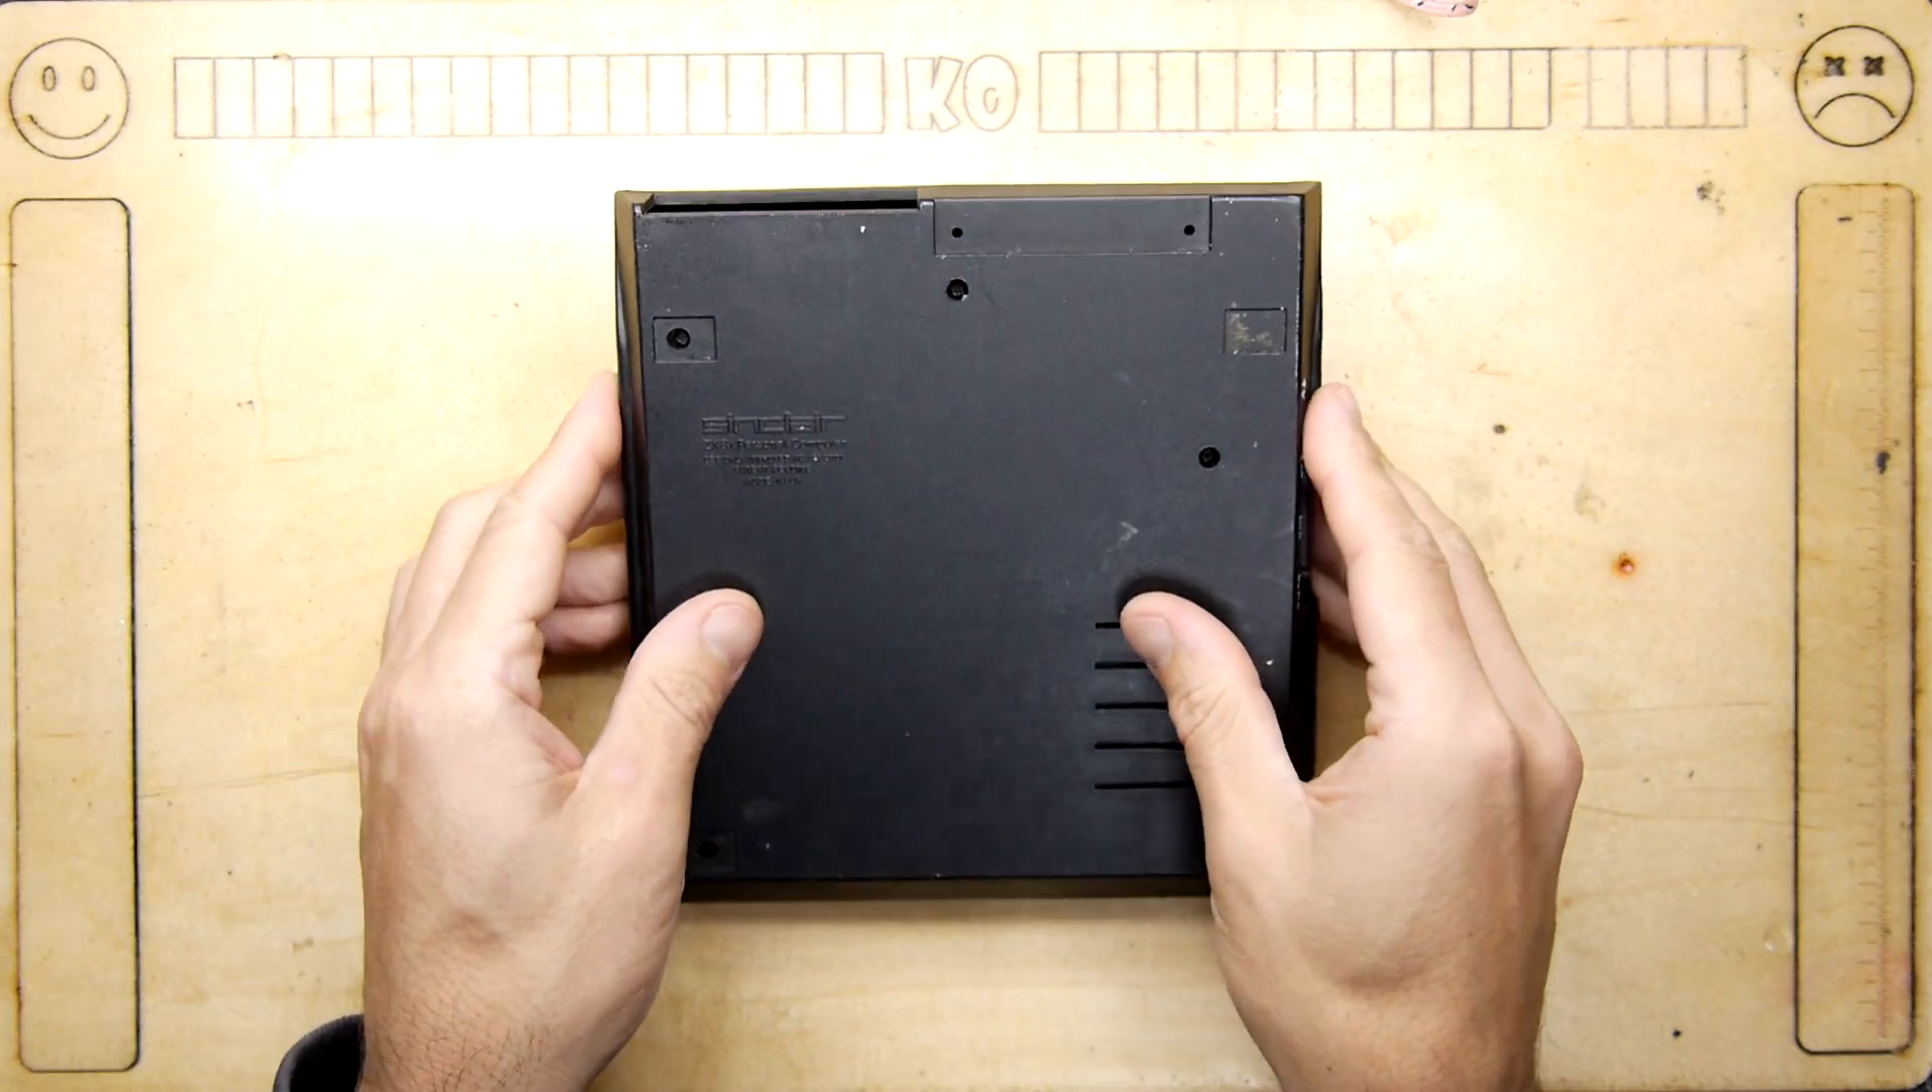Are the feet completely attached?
No.